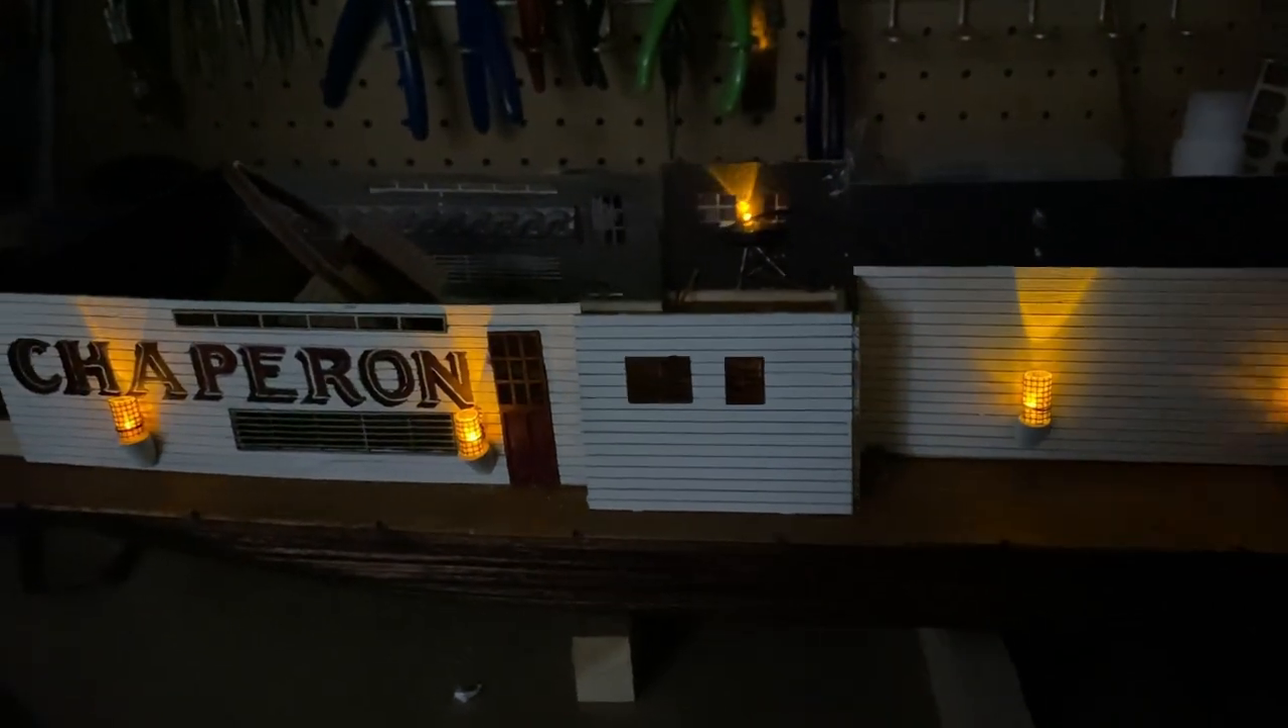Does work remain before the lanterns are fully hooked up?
No.